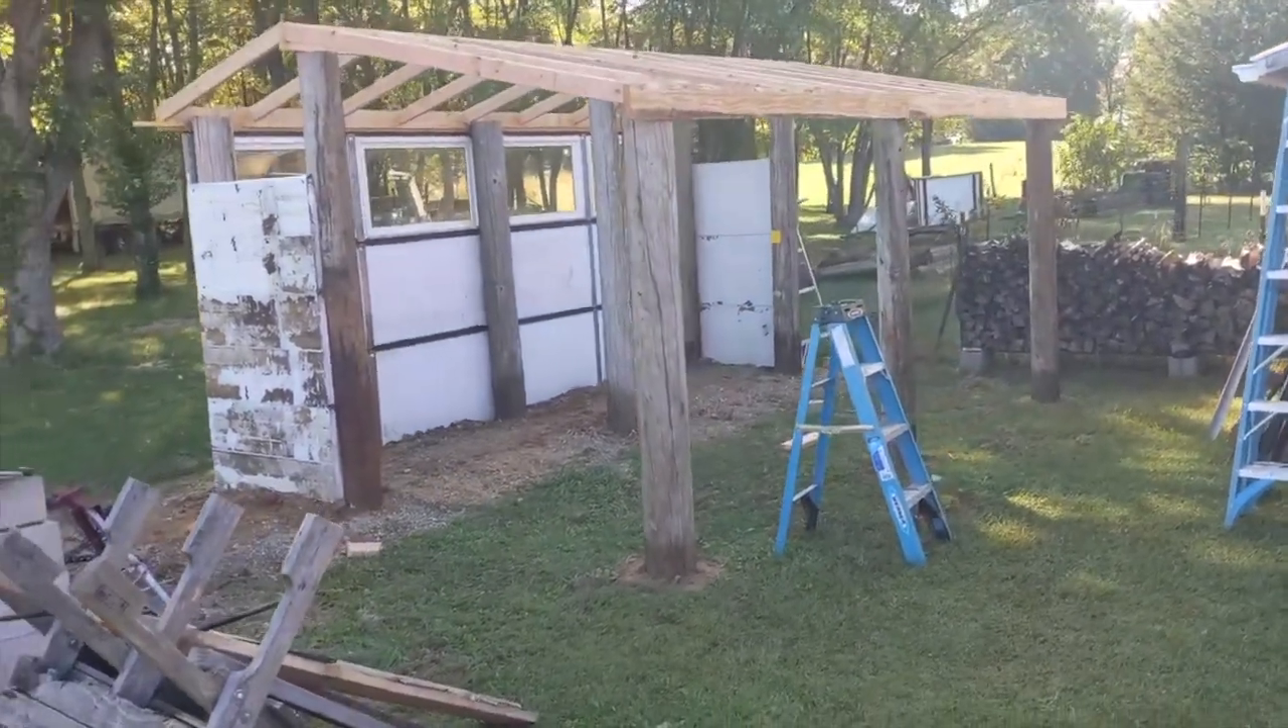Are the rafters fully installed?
Yes.